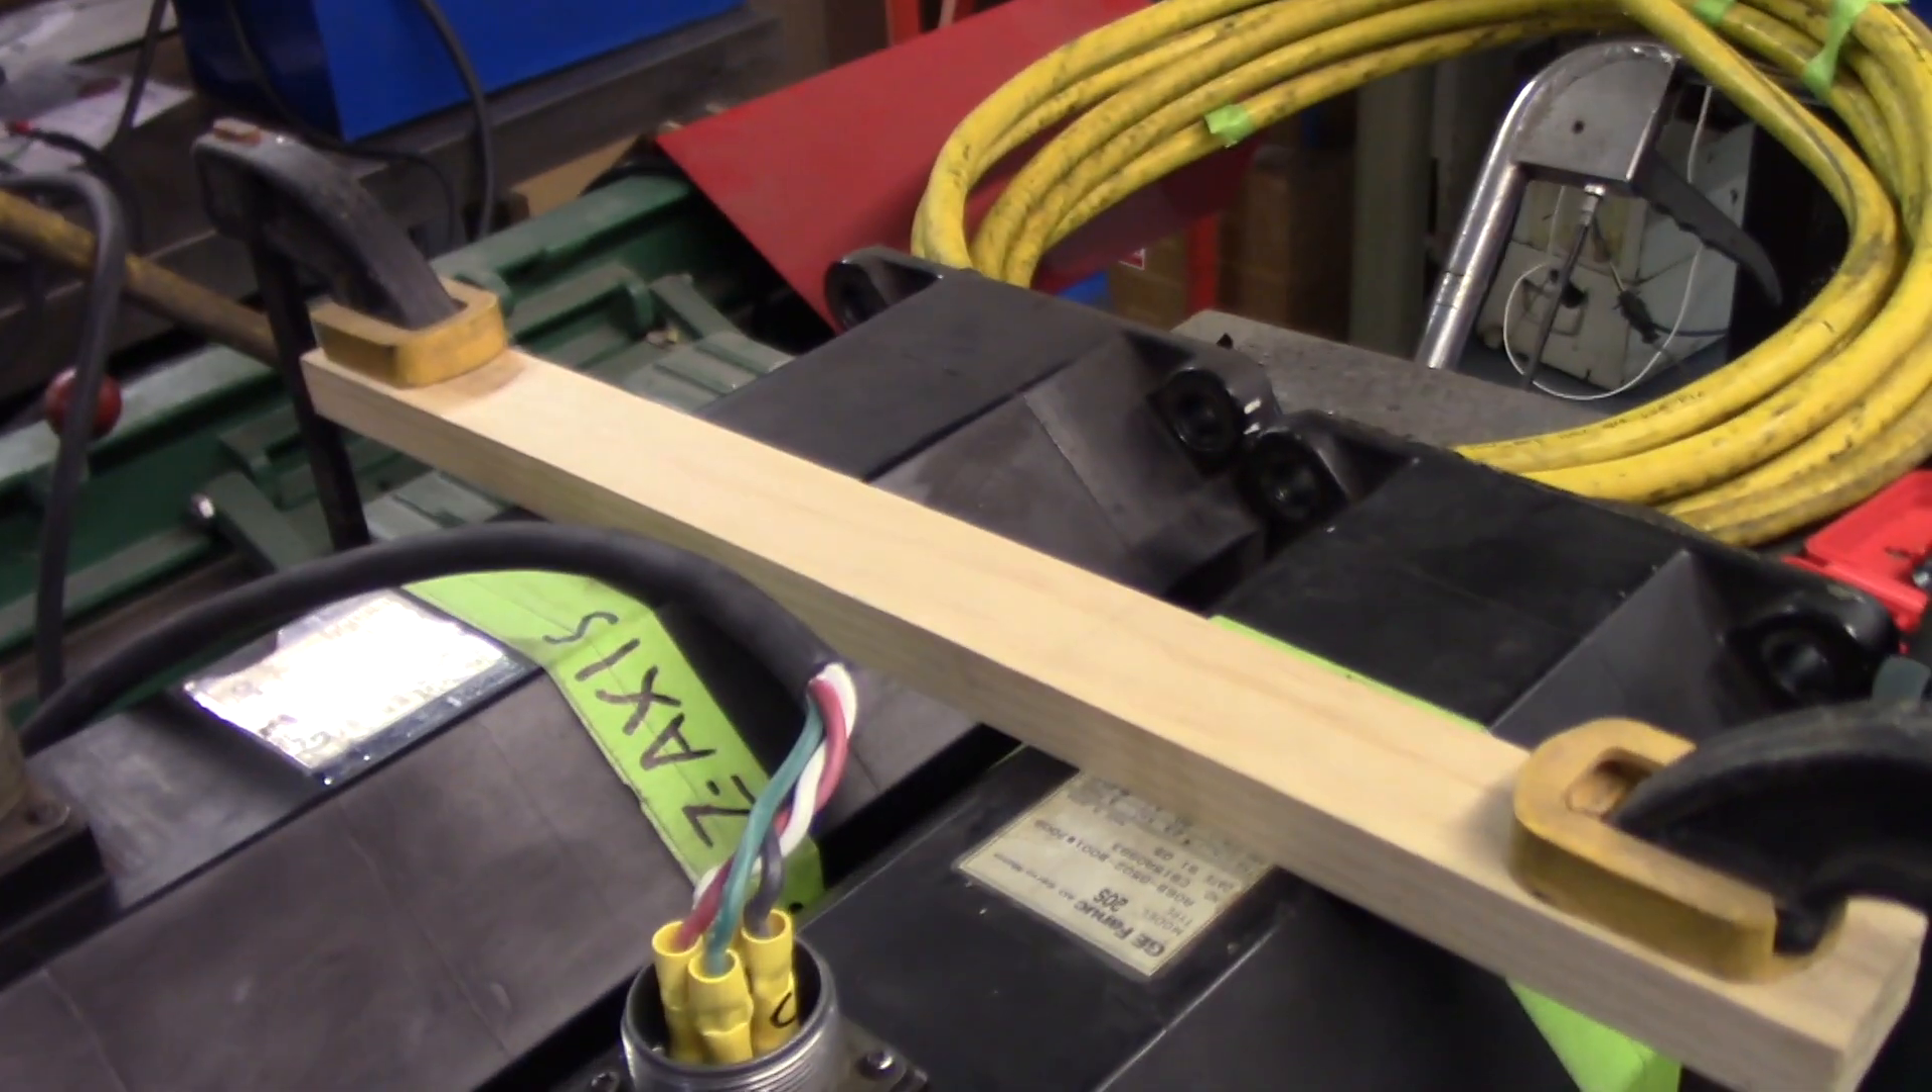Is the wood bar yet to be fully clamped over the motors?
No.